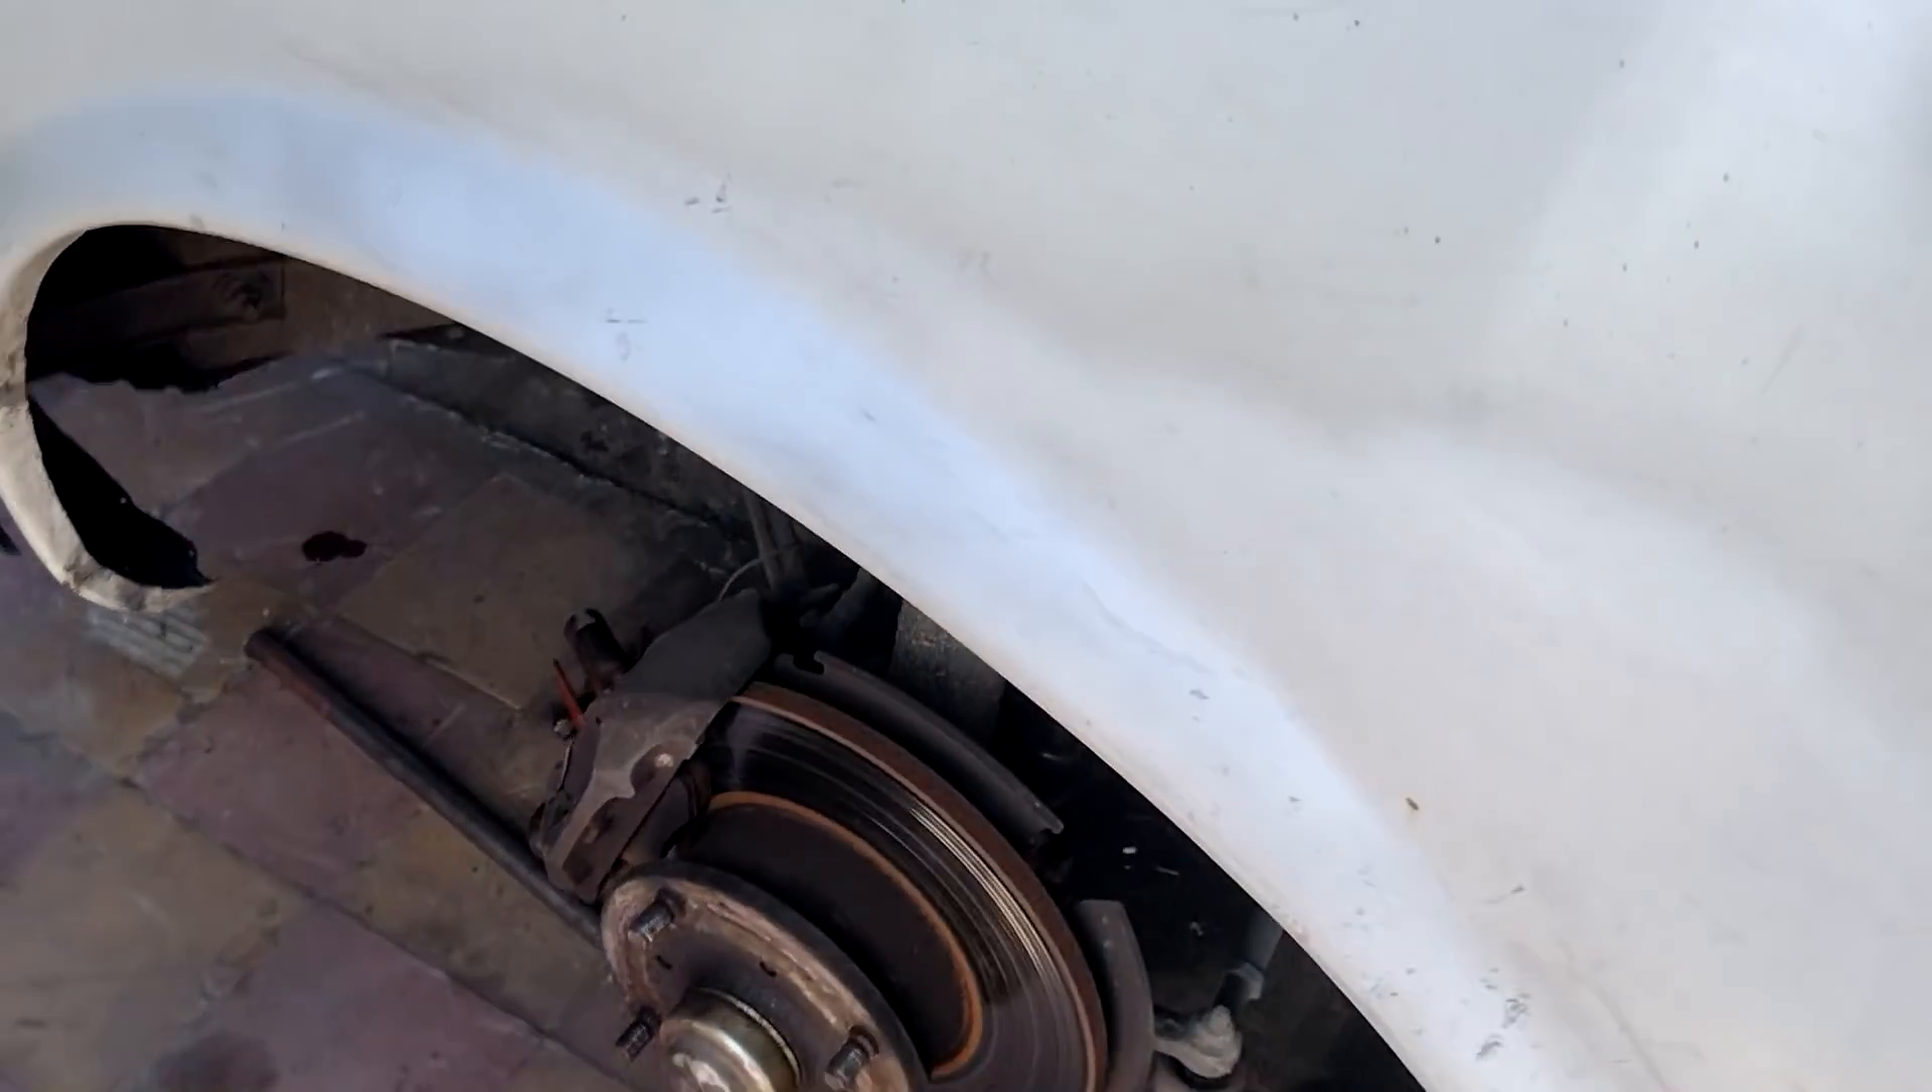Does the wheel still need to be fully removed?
No.